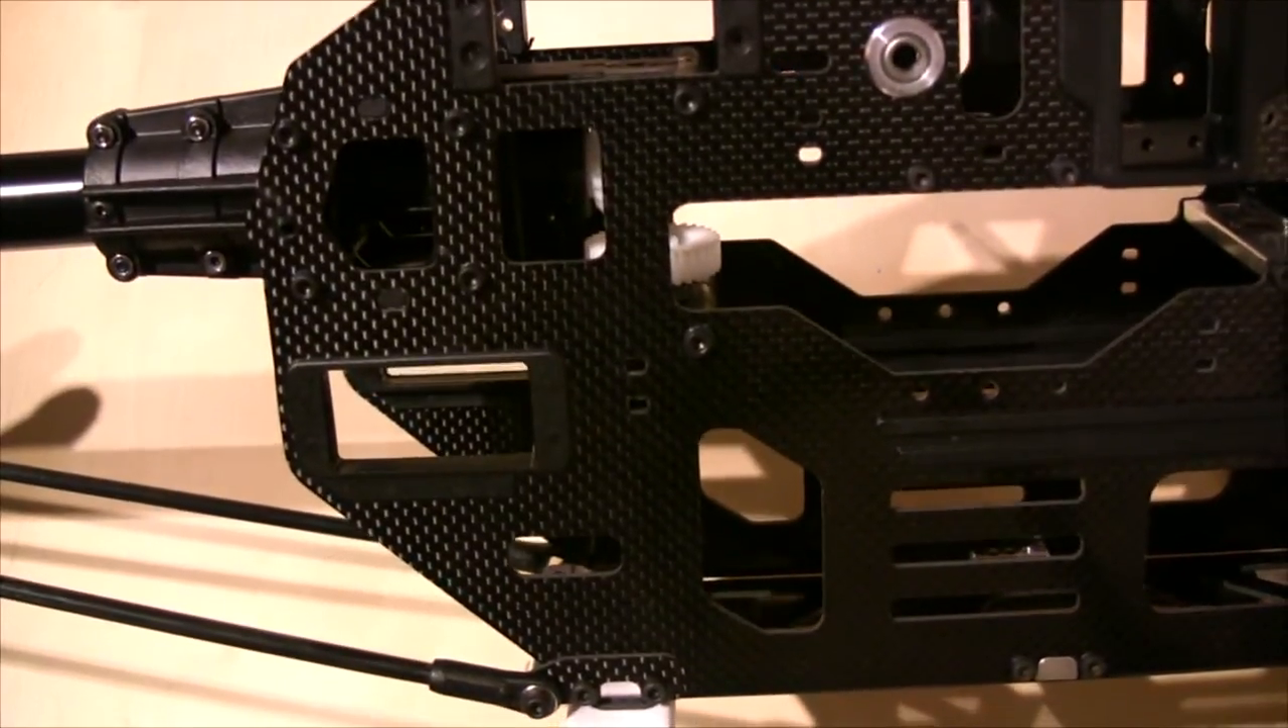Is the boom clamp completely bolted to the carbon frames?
Yes.